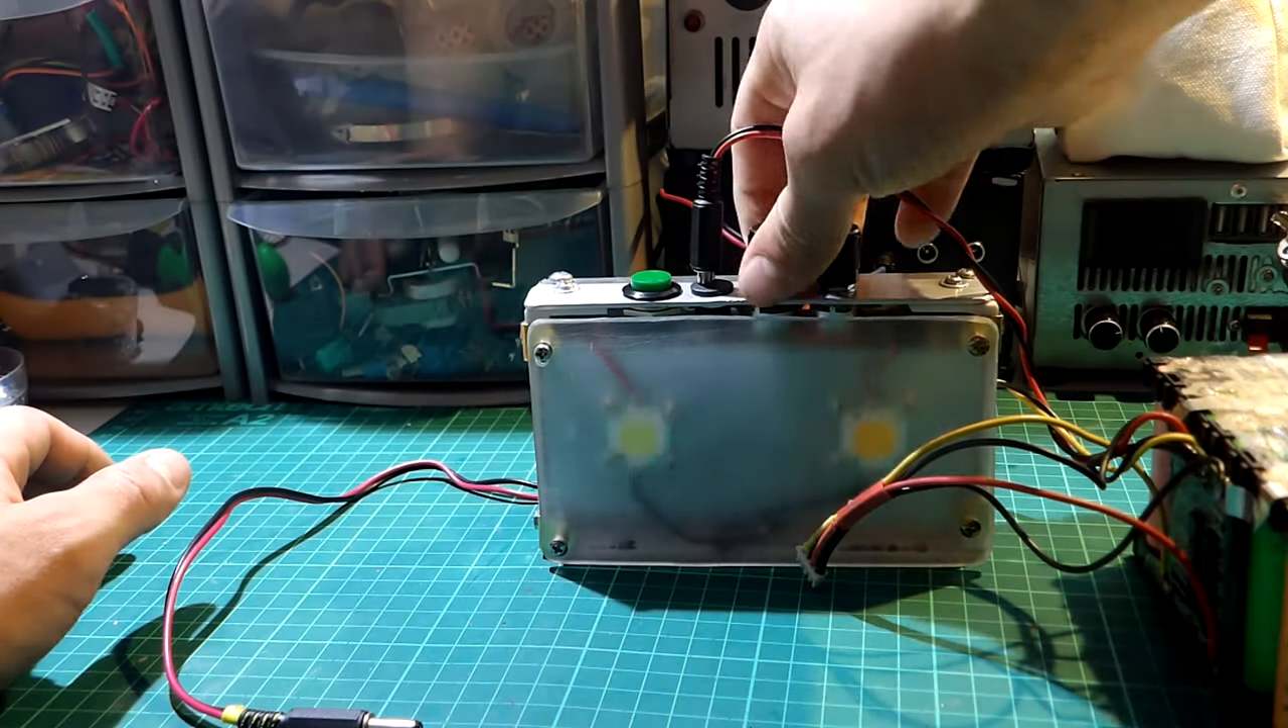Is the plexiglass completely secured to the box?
Yes.